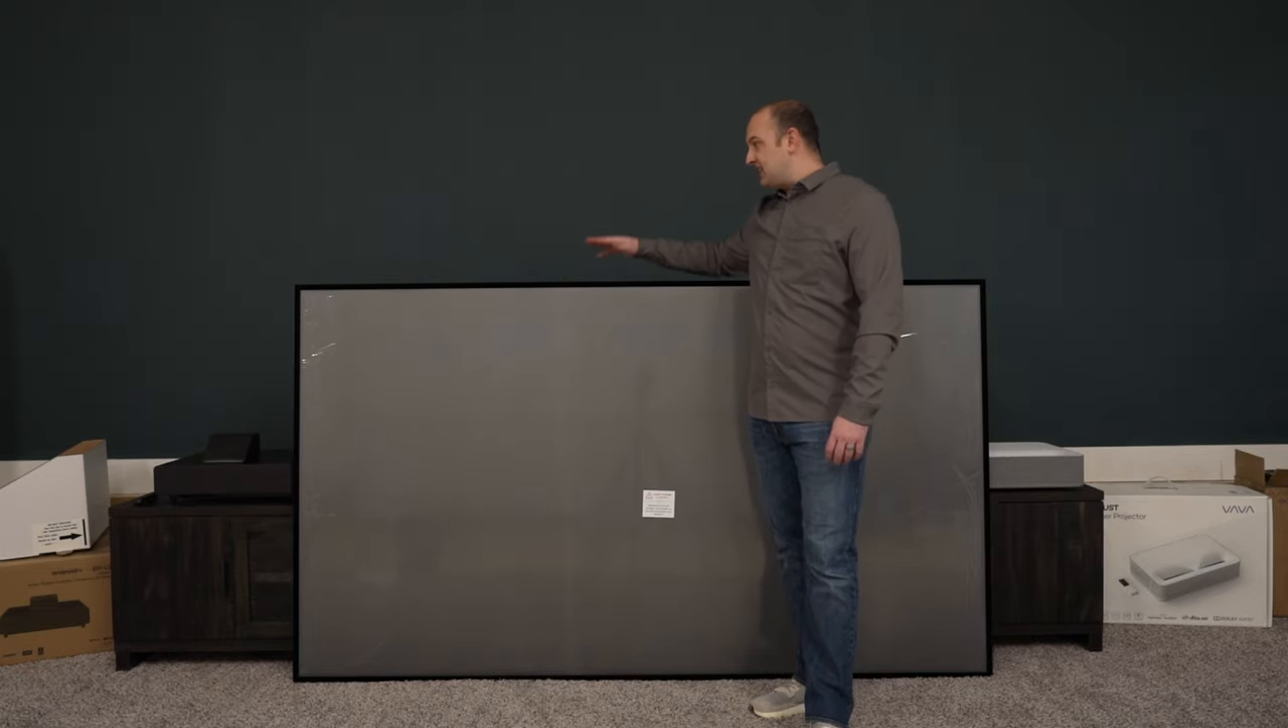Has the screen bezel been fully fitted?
Yes.